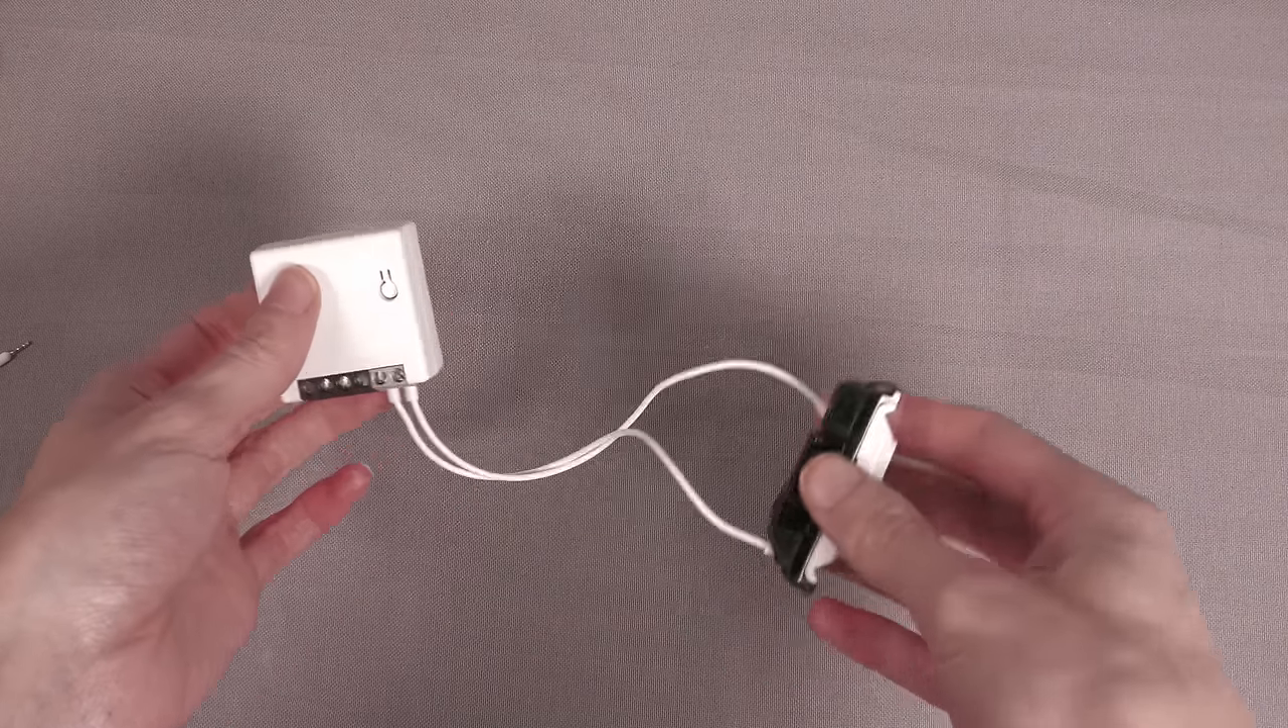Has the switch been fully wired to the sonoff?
Yes.